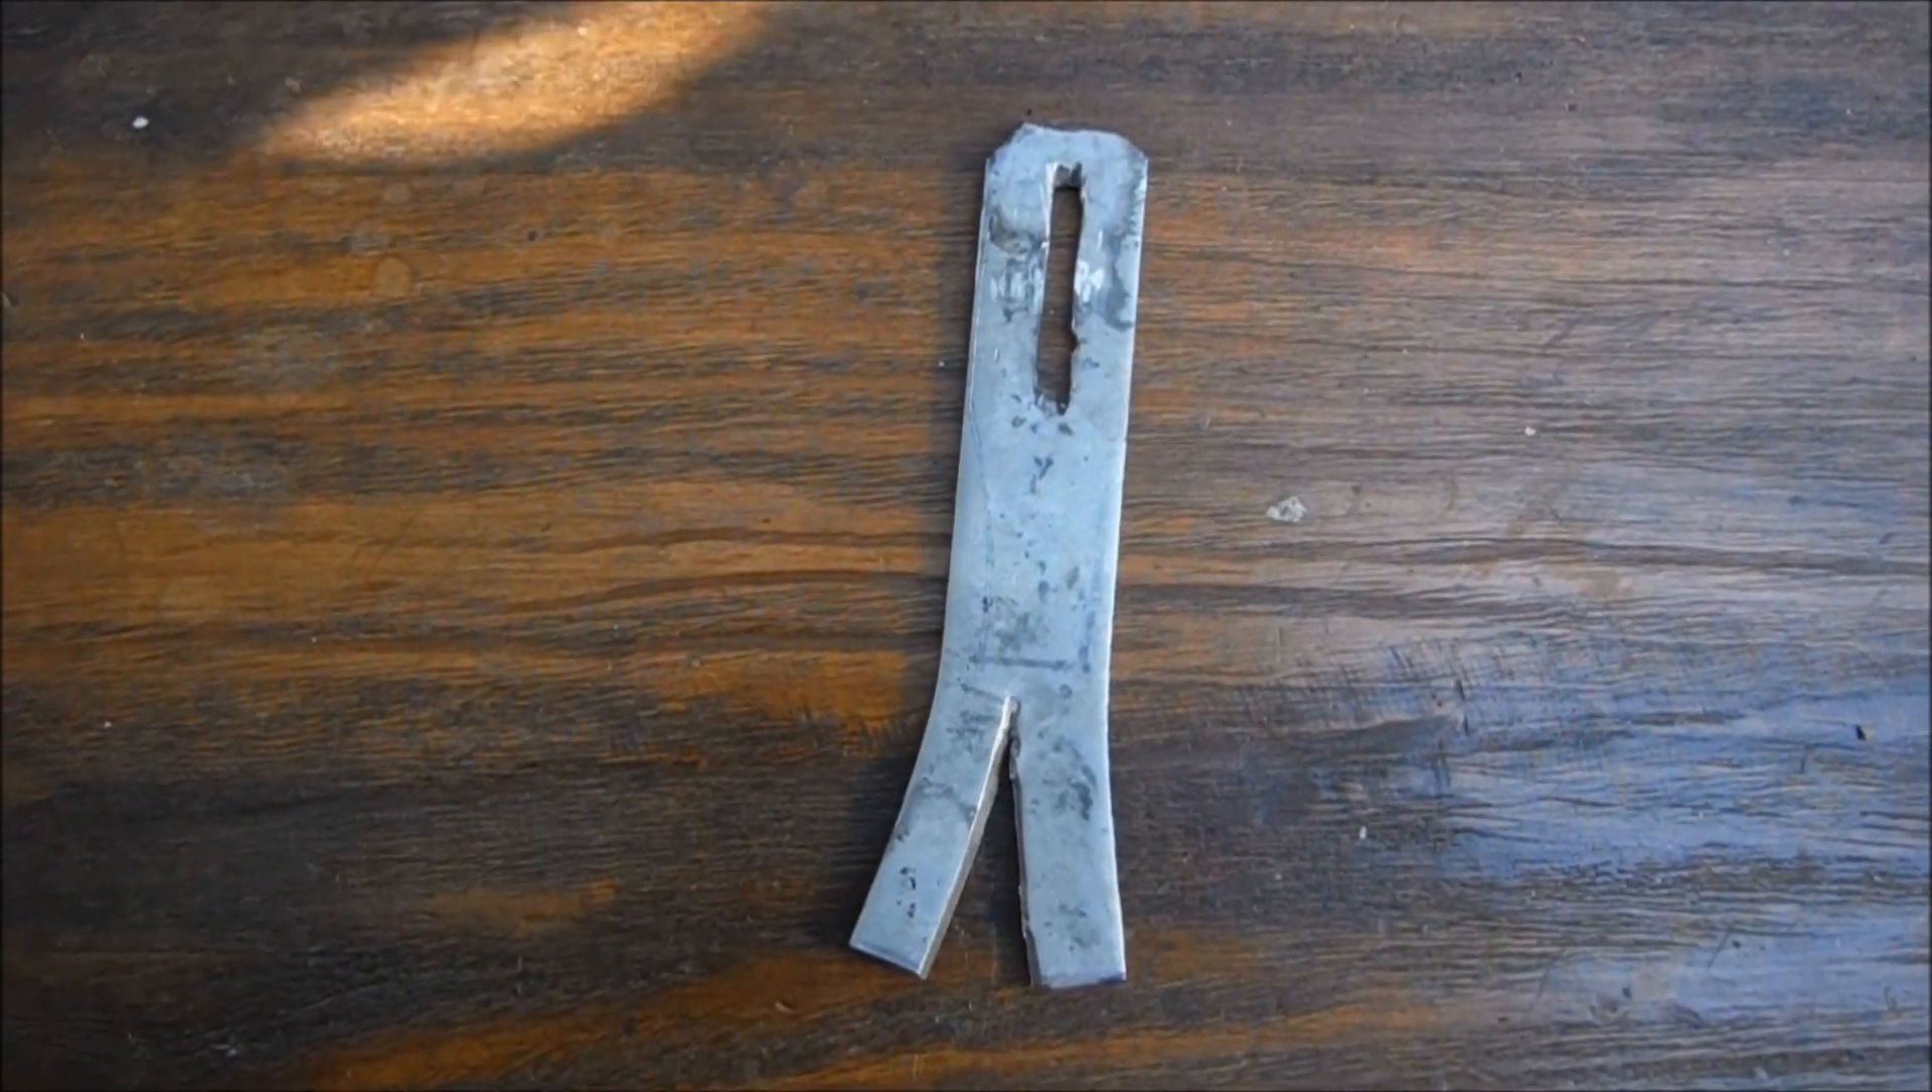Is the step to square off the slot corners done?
No.